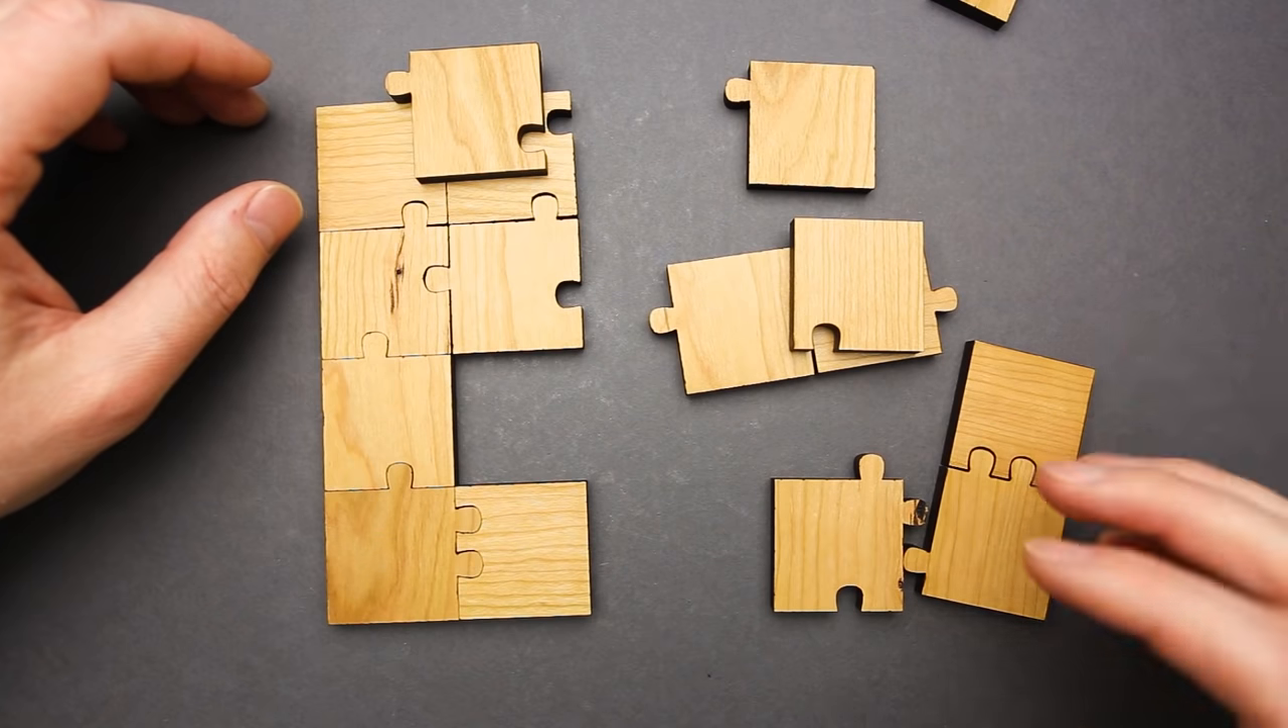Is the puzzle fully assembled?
No.